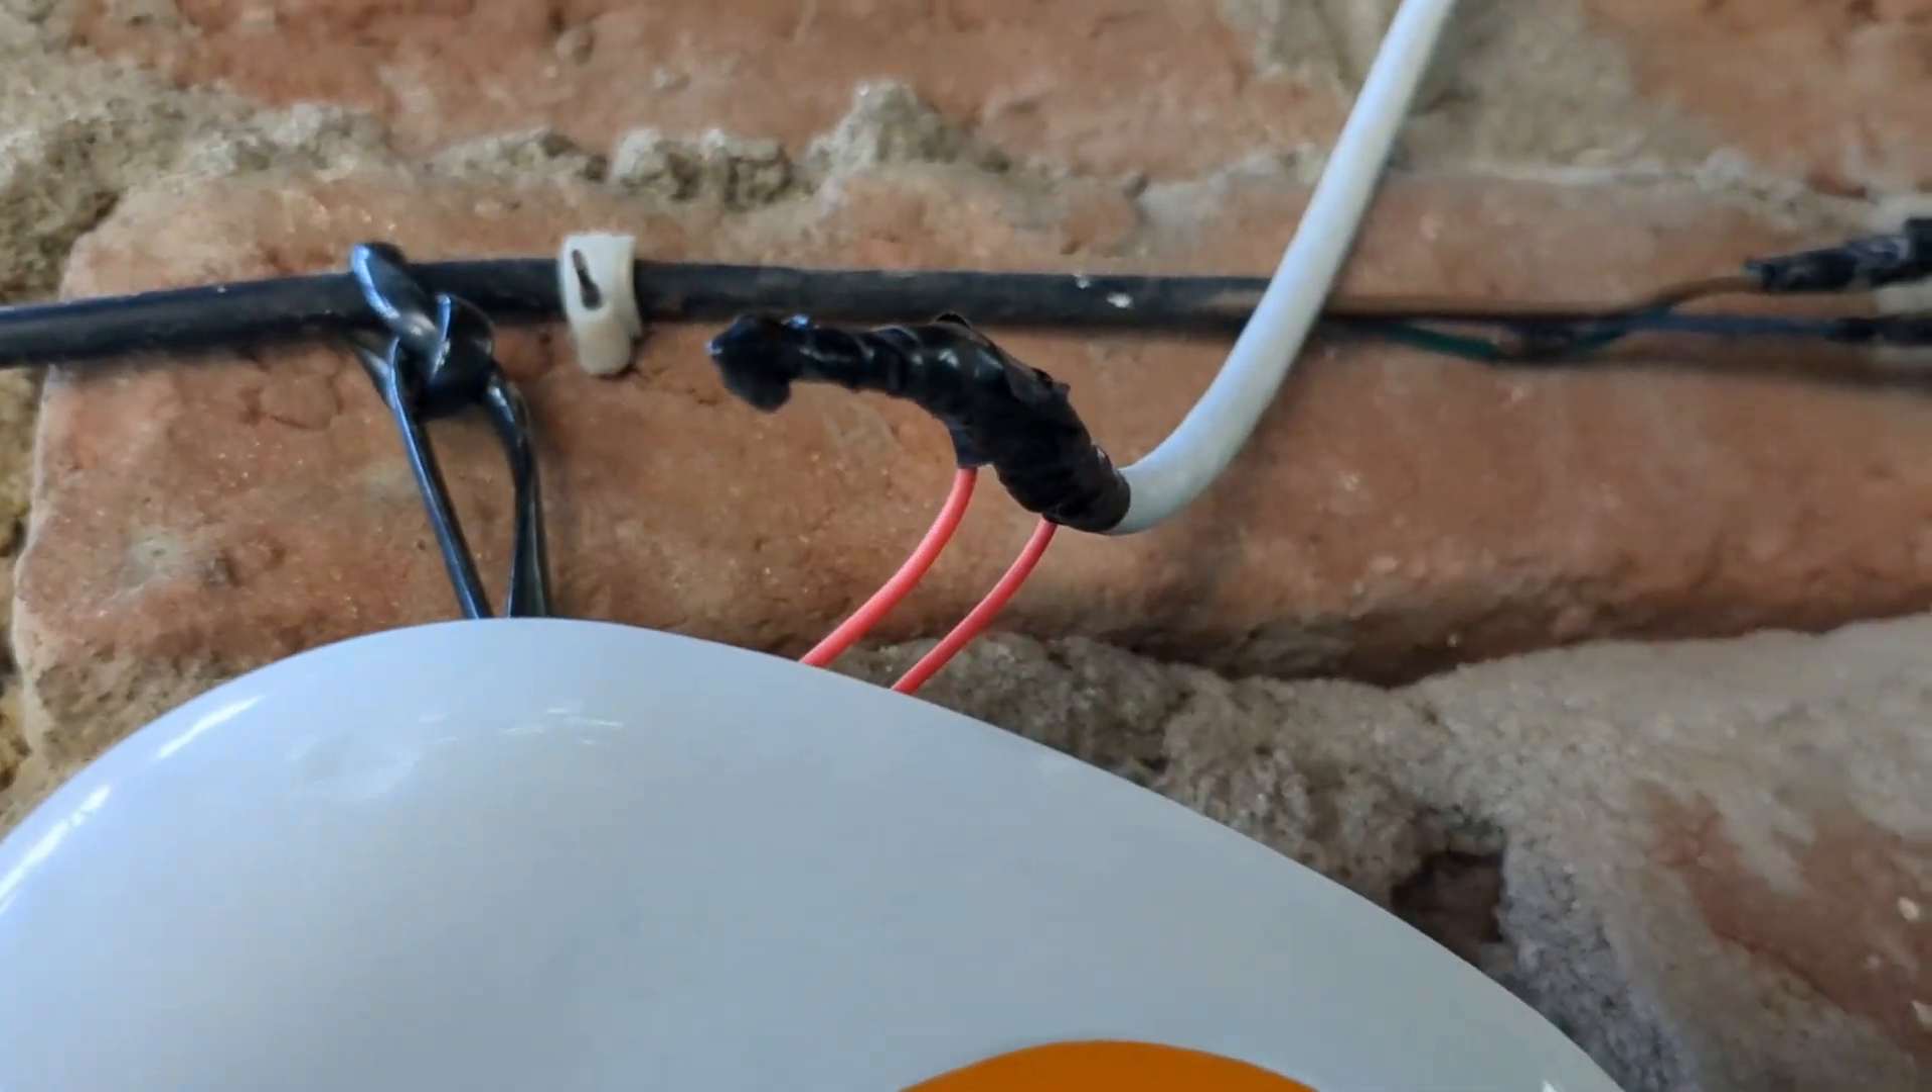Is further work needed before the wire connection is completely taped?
No.